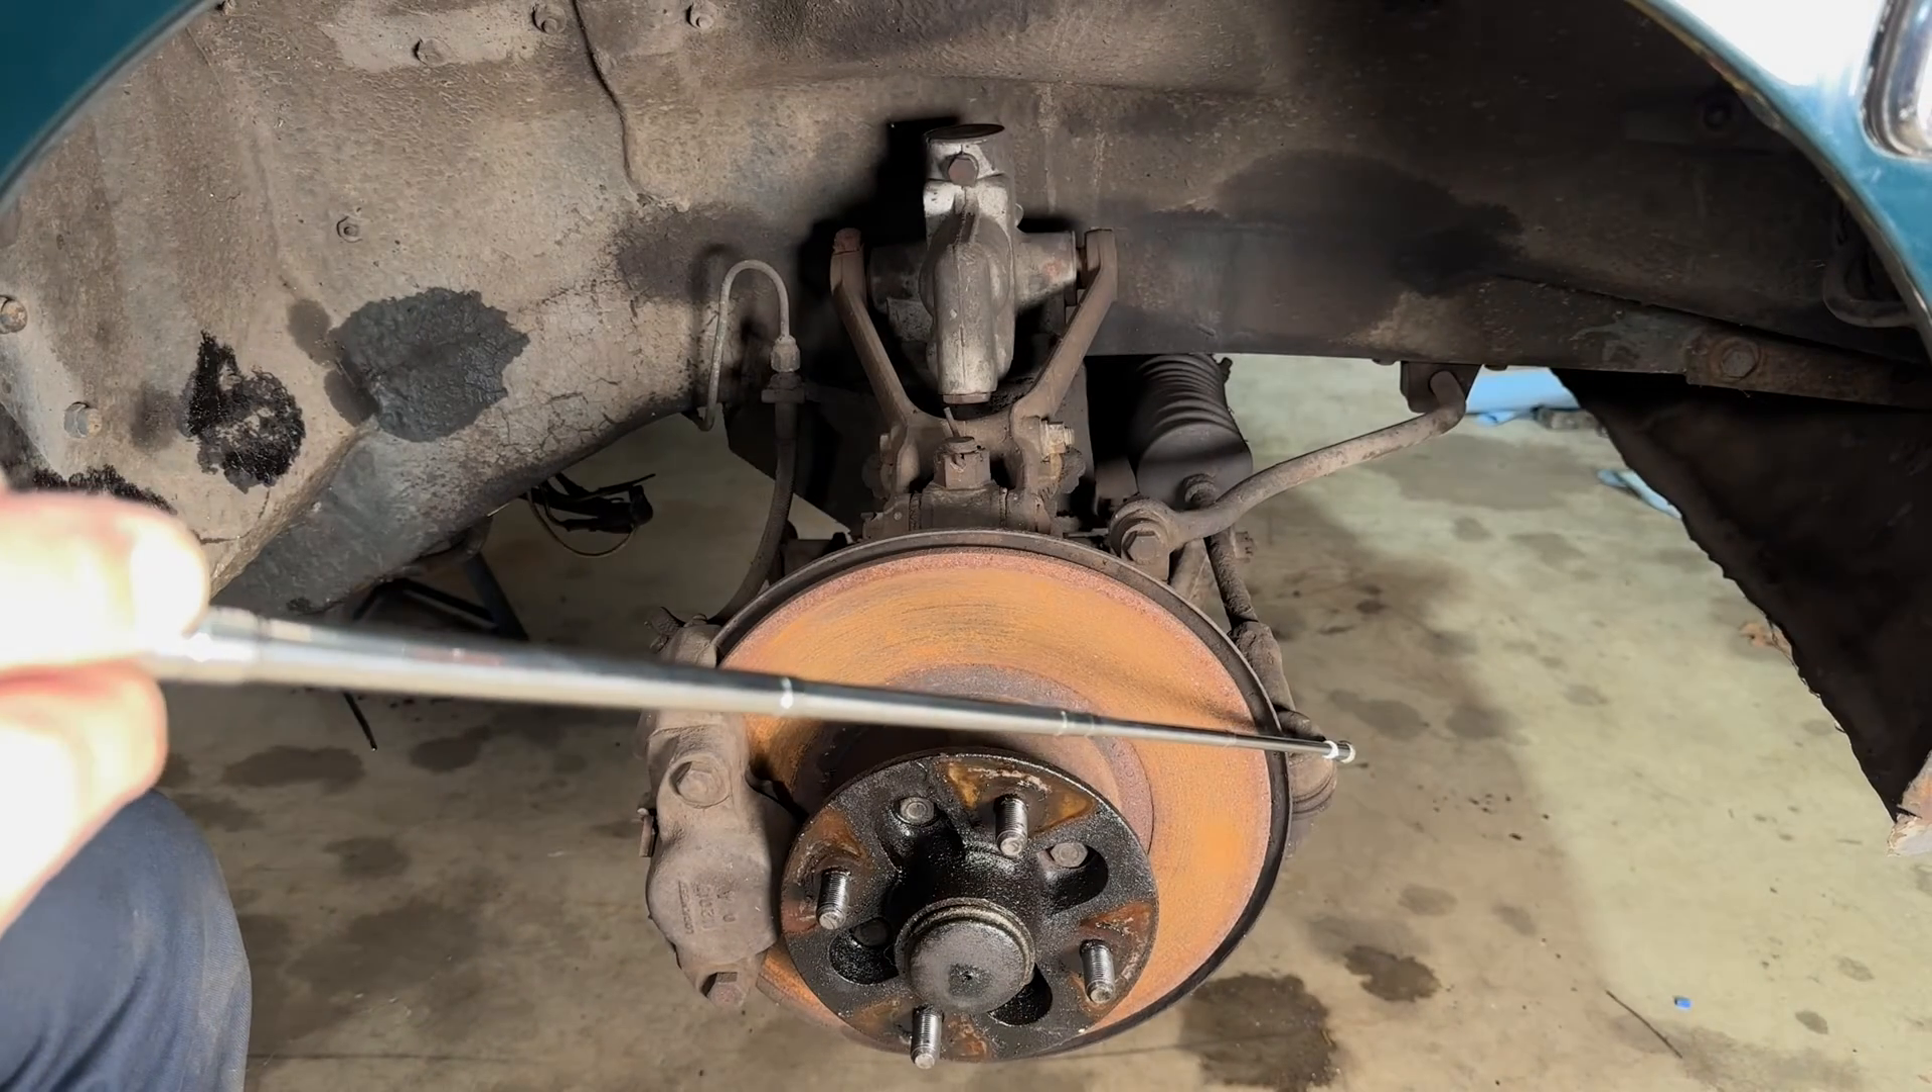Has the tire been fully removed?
Yes.